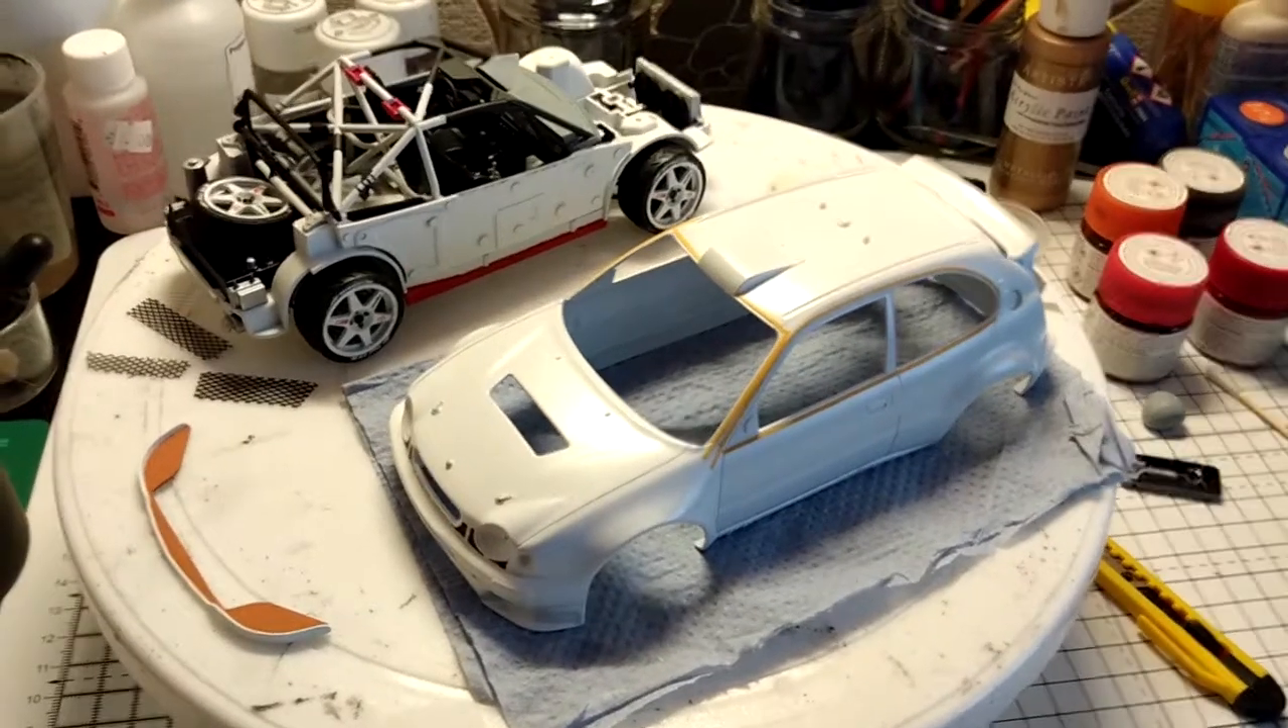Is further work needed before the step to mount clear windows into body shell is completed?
Yes.